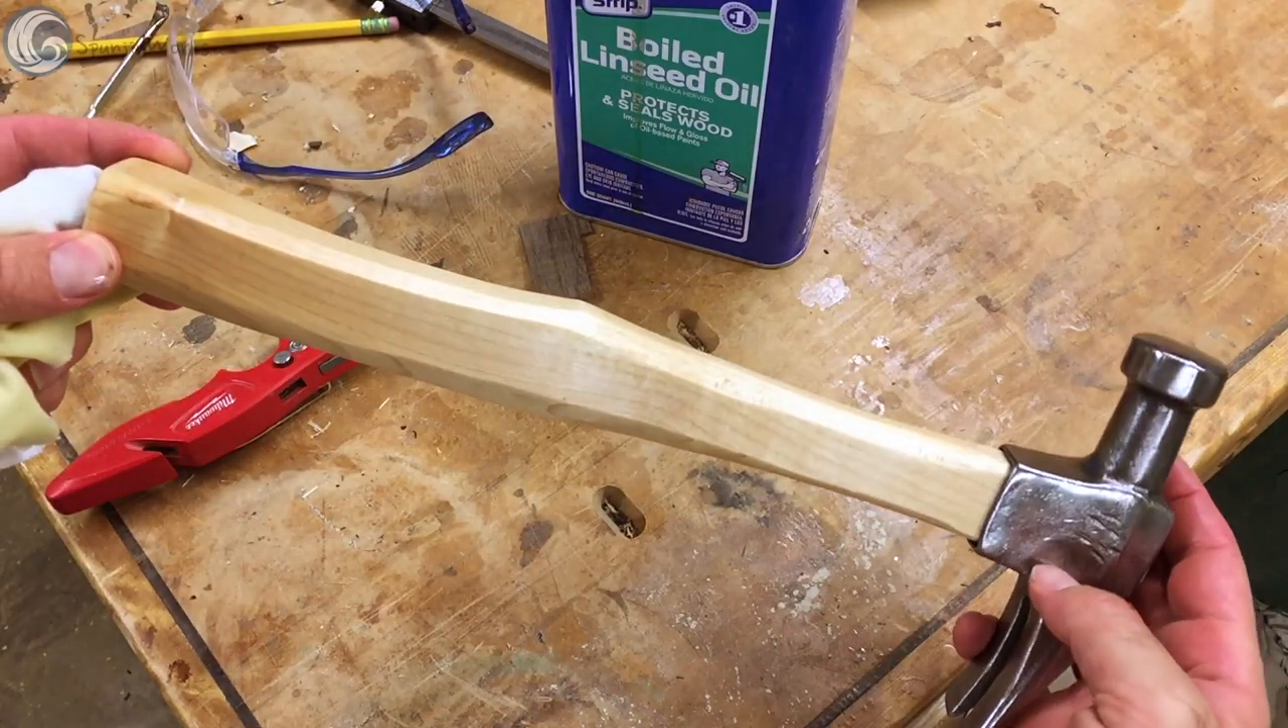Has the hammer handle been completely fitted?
Yes.